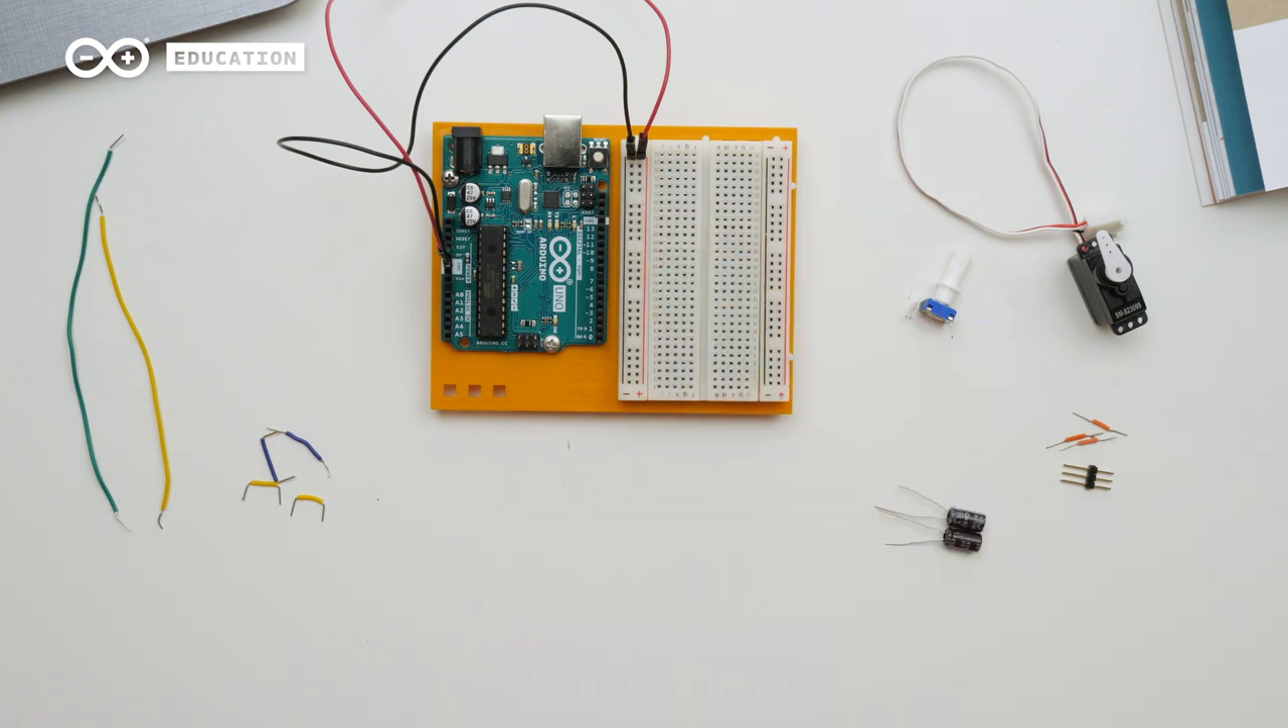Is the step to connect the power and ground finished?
Yes.